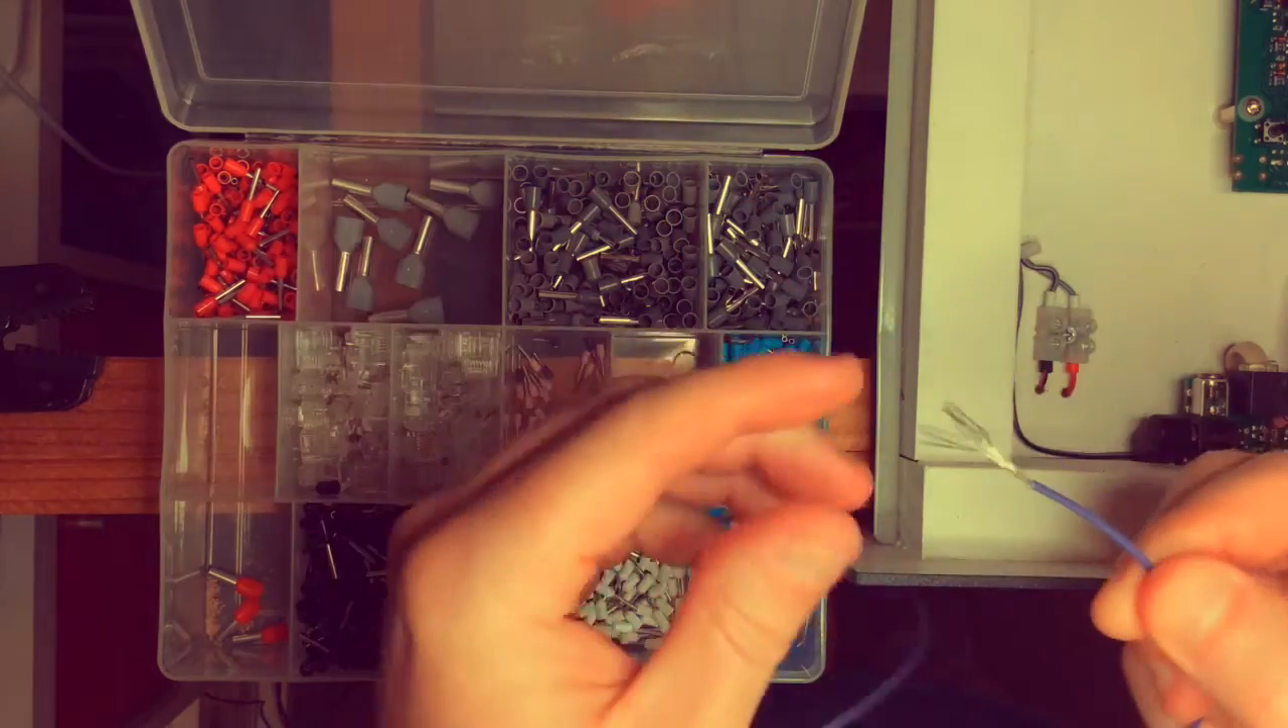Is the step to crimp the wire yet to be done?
Yes.